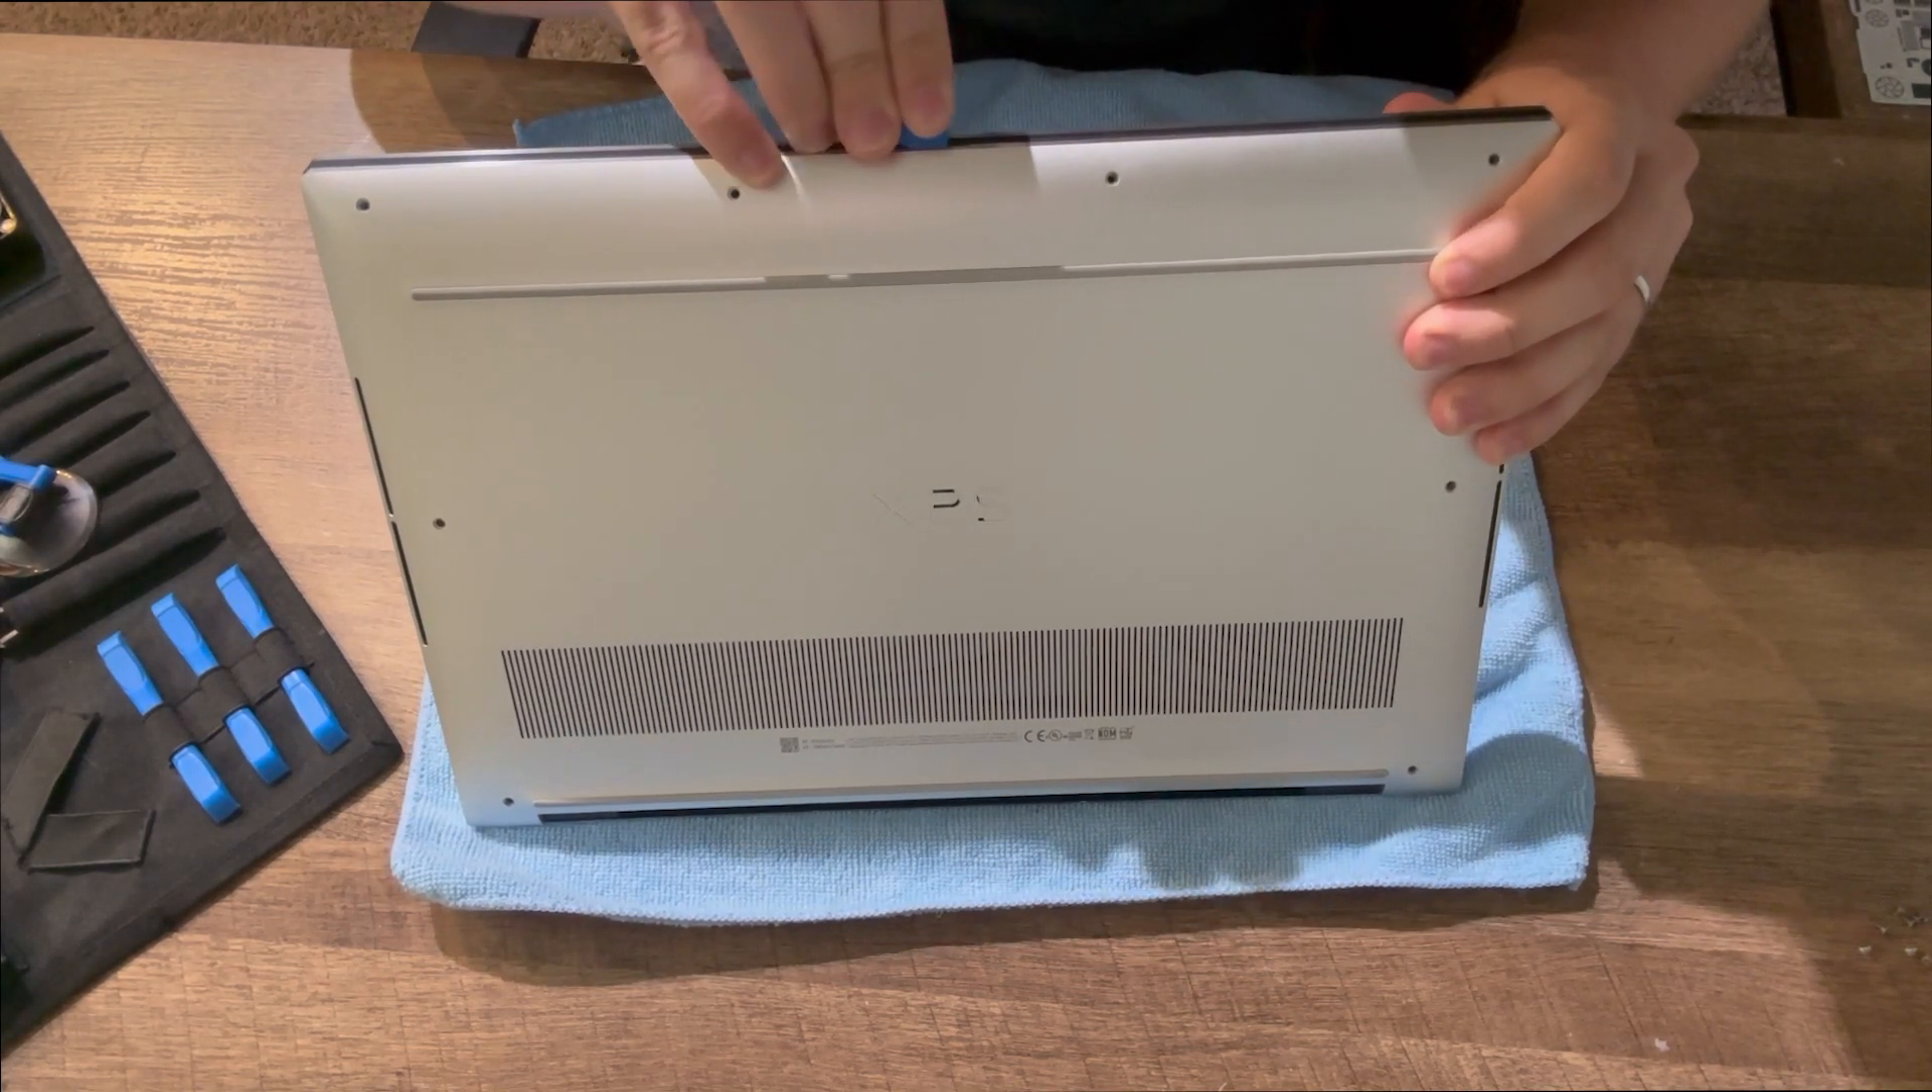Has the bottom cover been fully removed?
No.